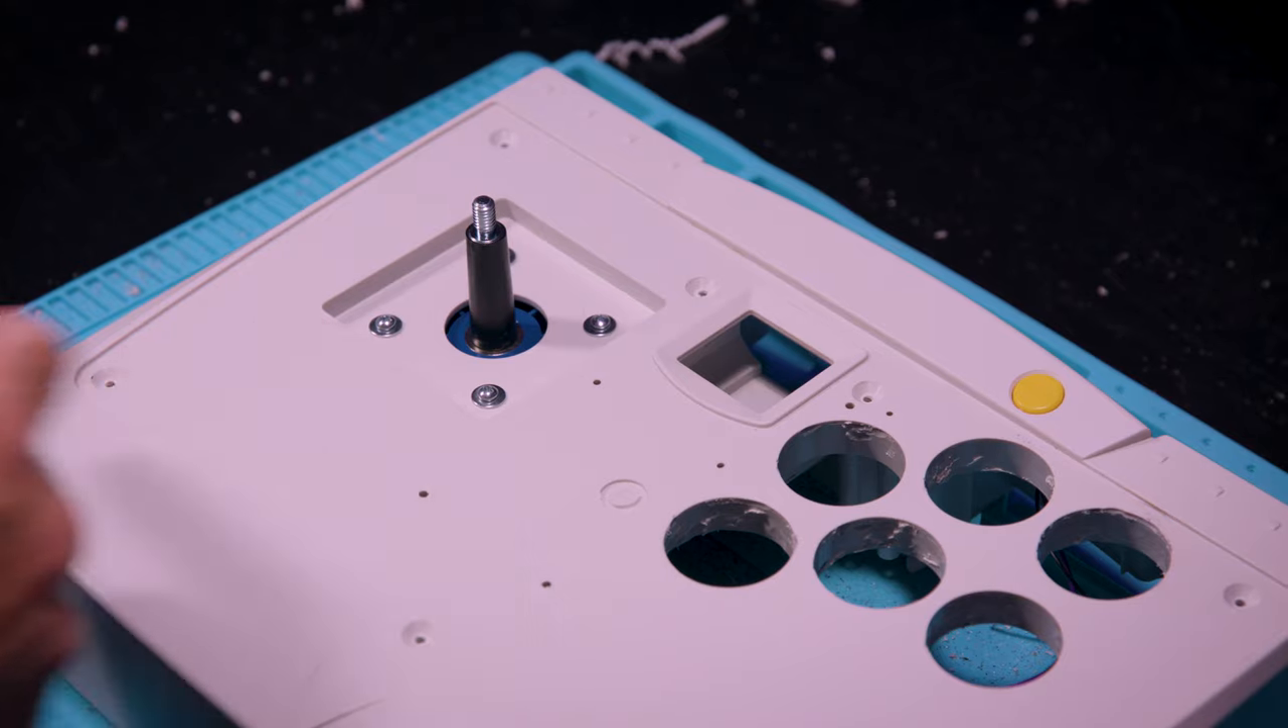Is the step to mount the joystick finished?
Yes.